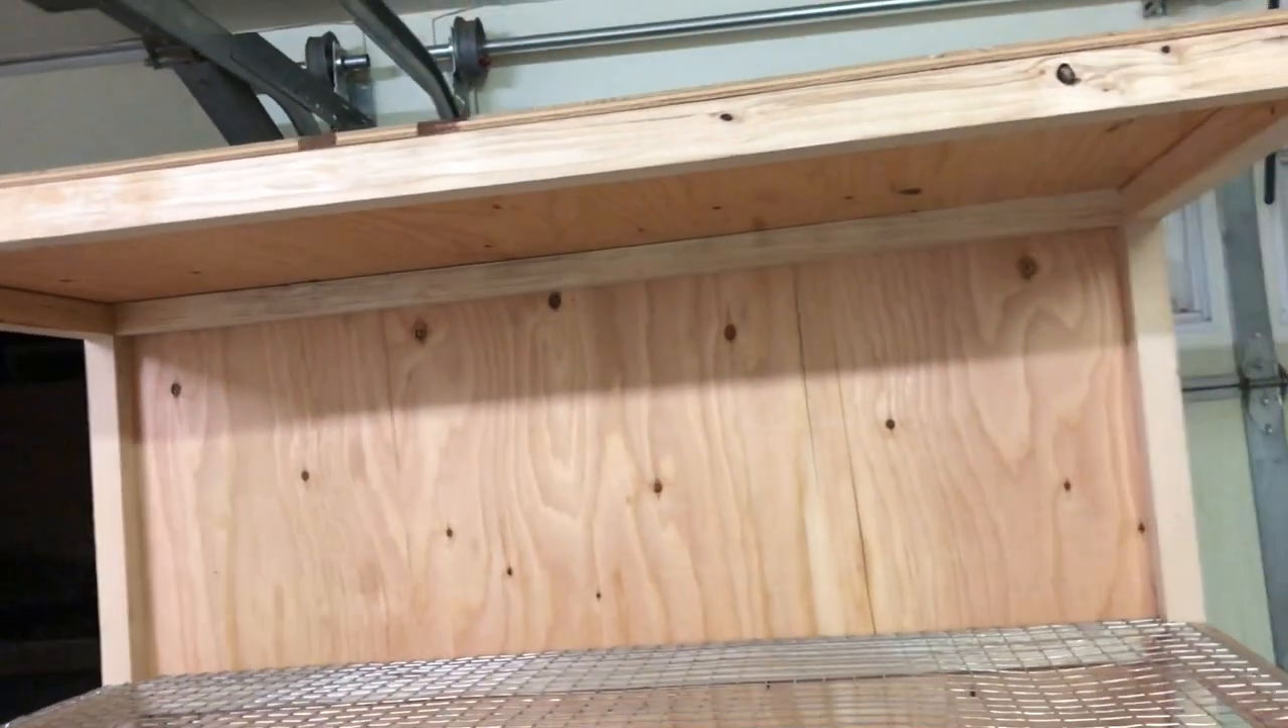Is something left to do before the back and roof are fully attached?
No.